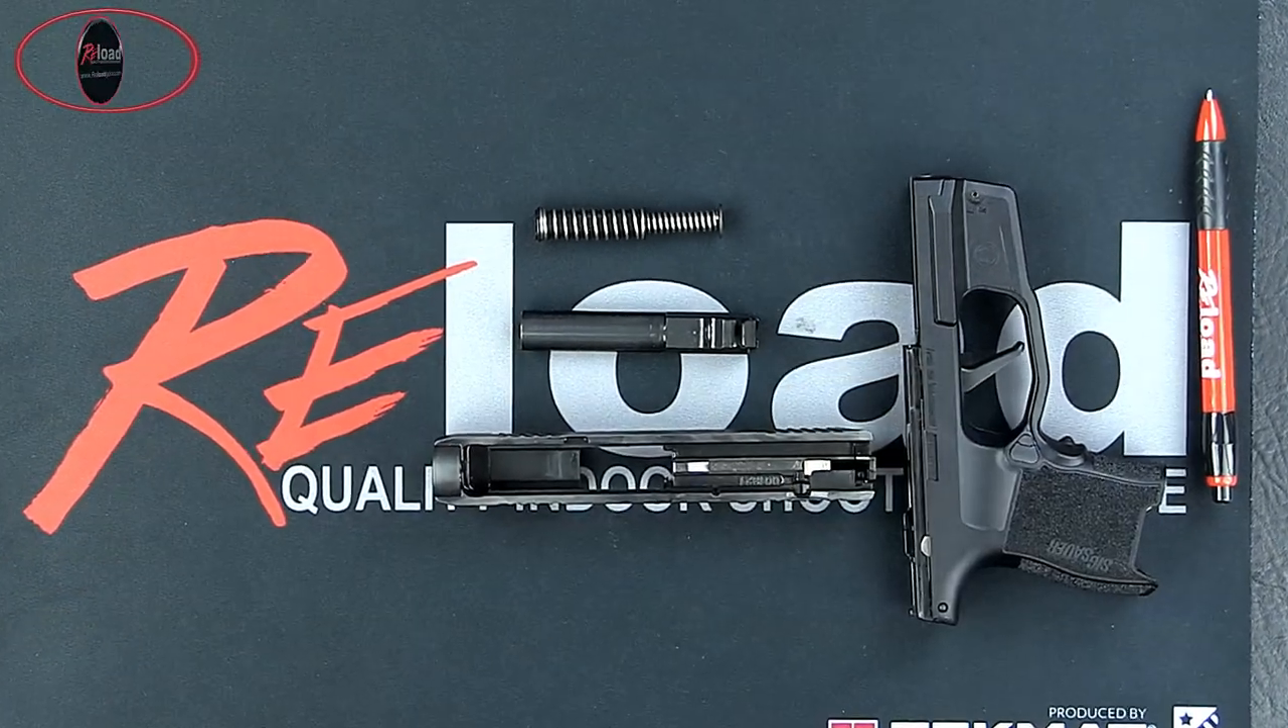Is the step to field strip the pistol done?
Yes.